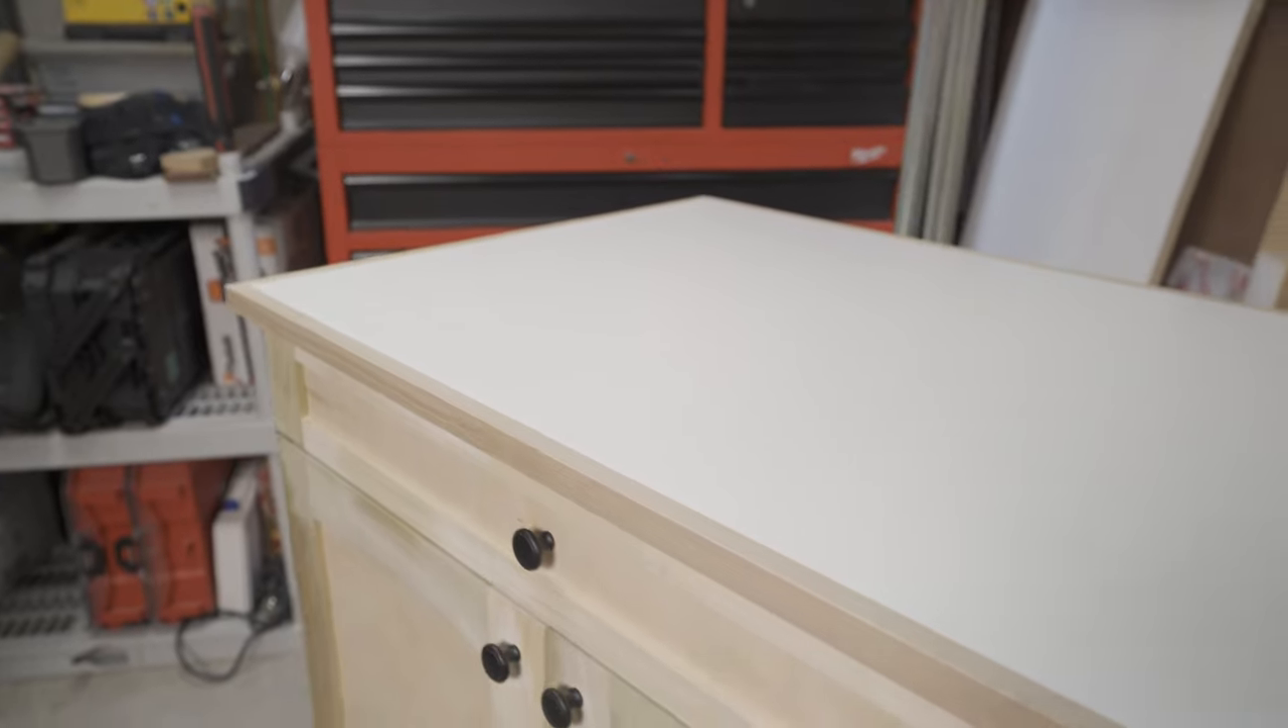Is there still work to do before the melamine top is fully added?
No.